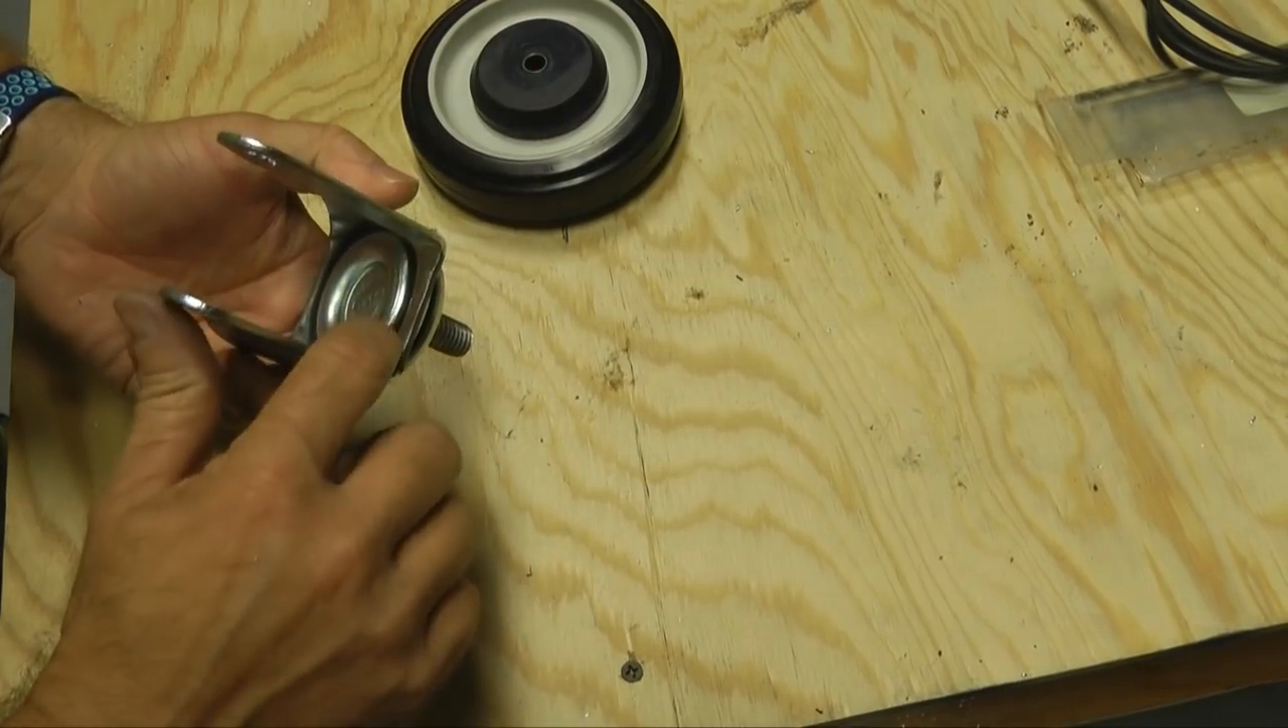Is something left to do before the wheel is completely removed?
No.